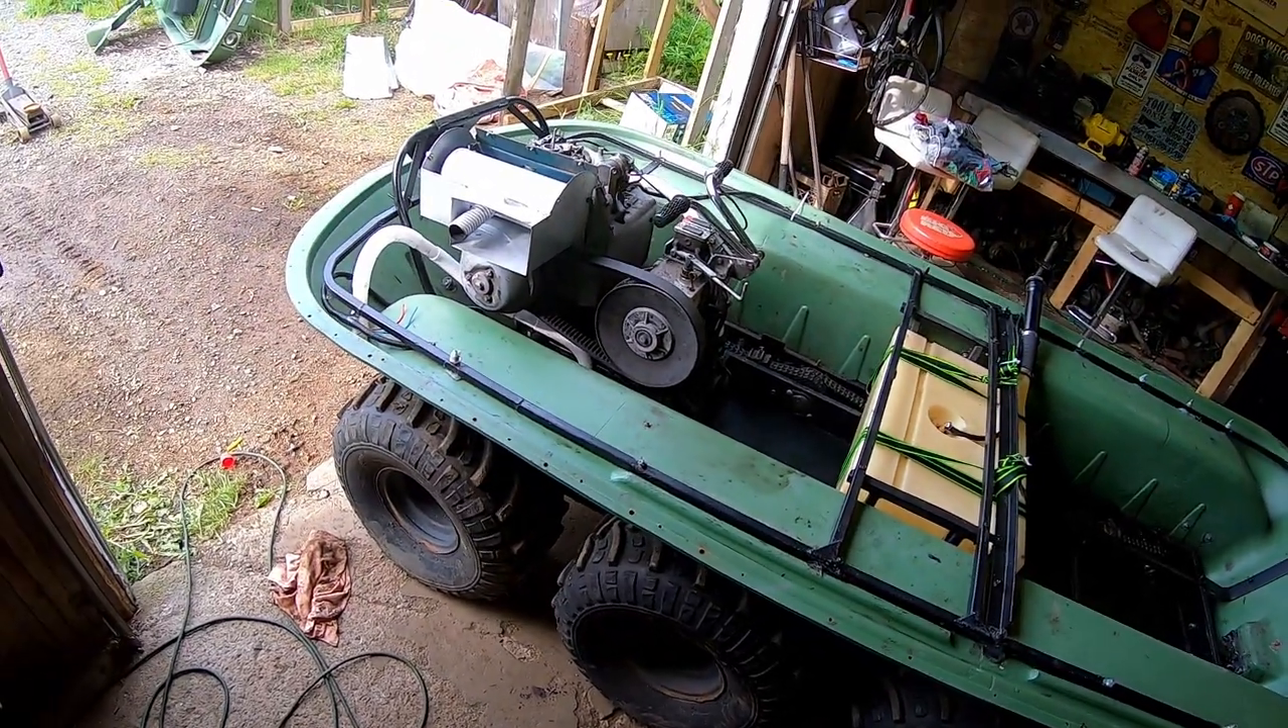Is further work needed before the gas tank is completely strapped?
No.